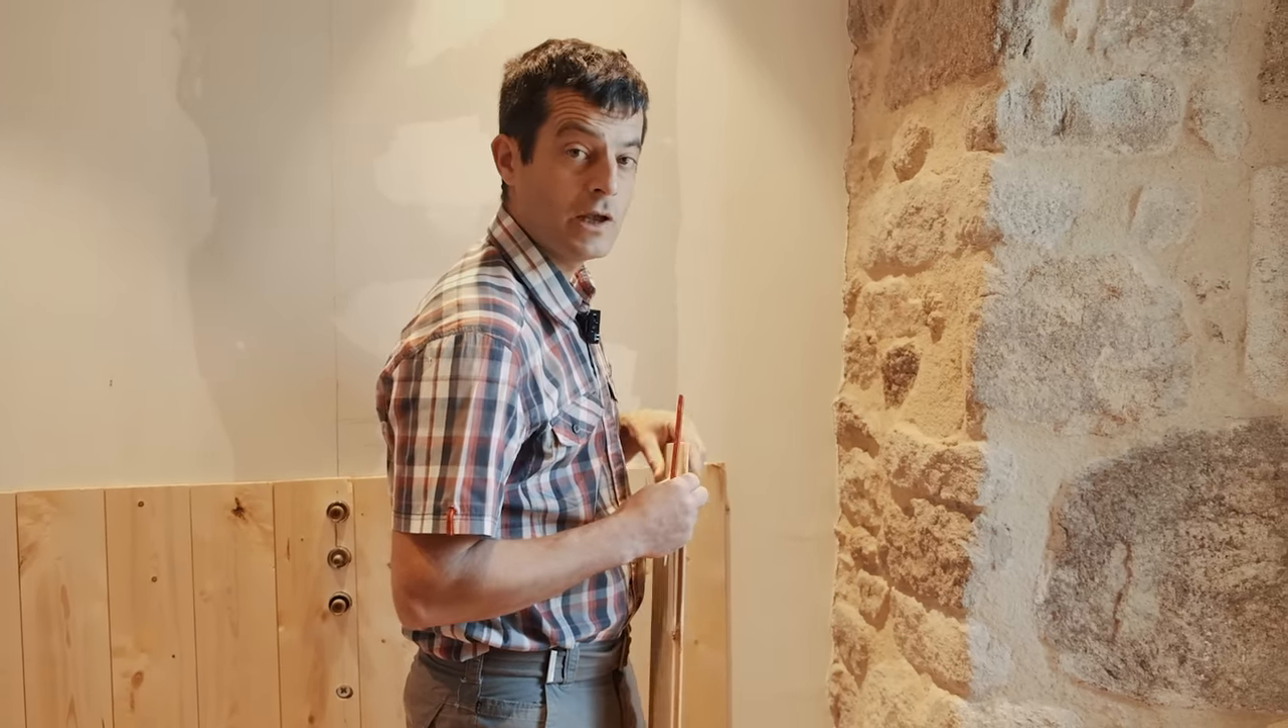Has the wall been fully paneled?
No.